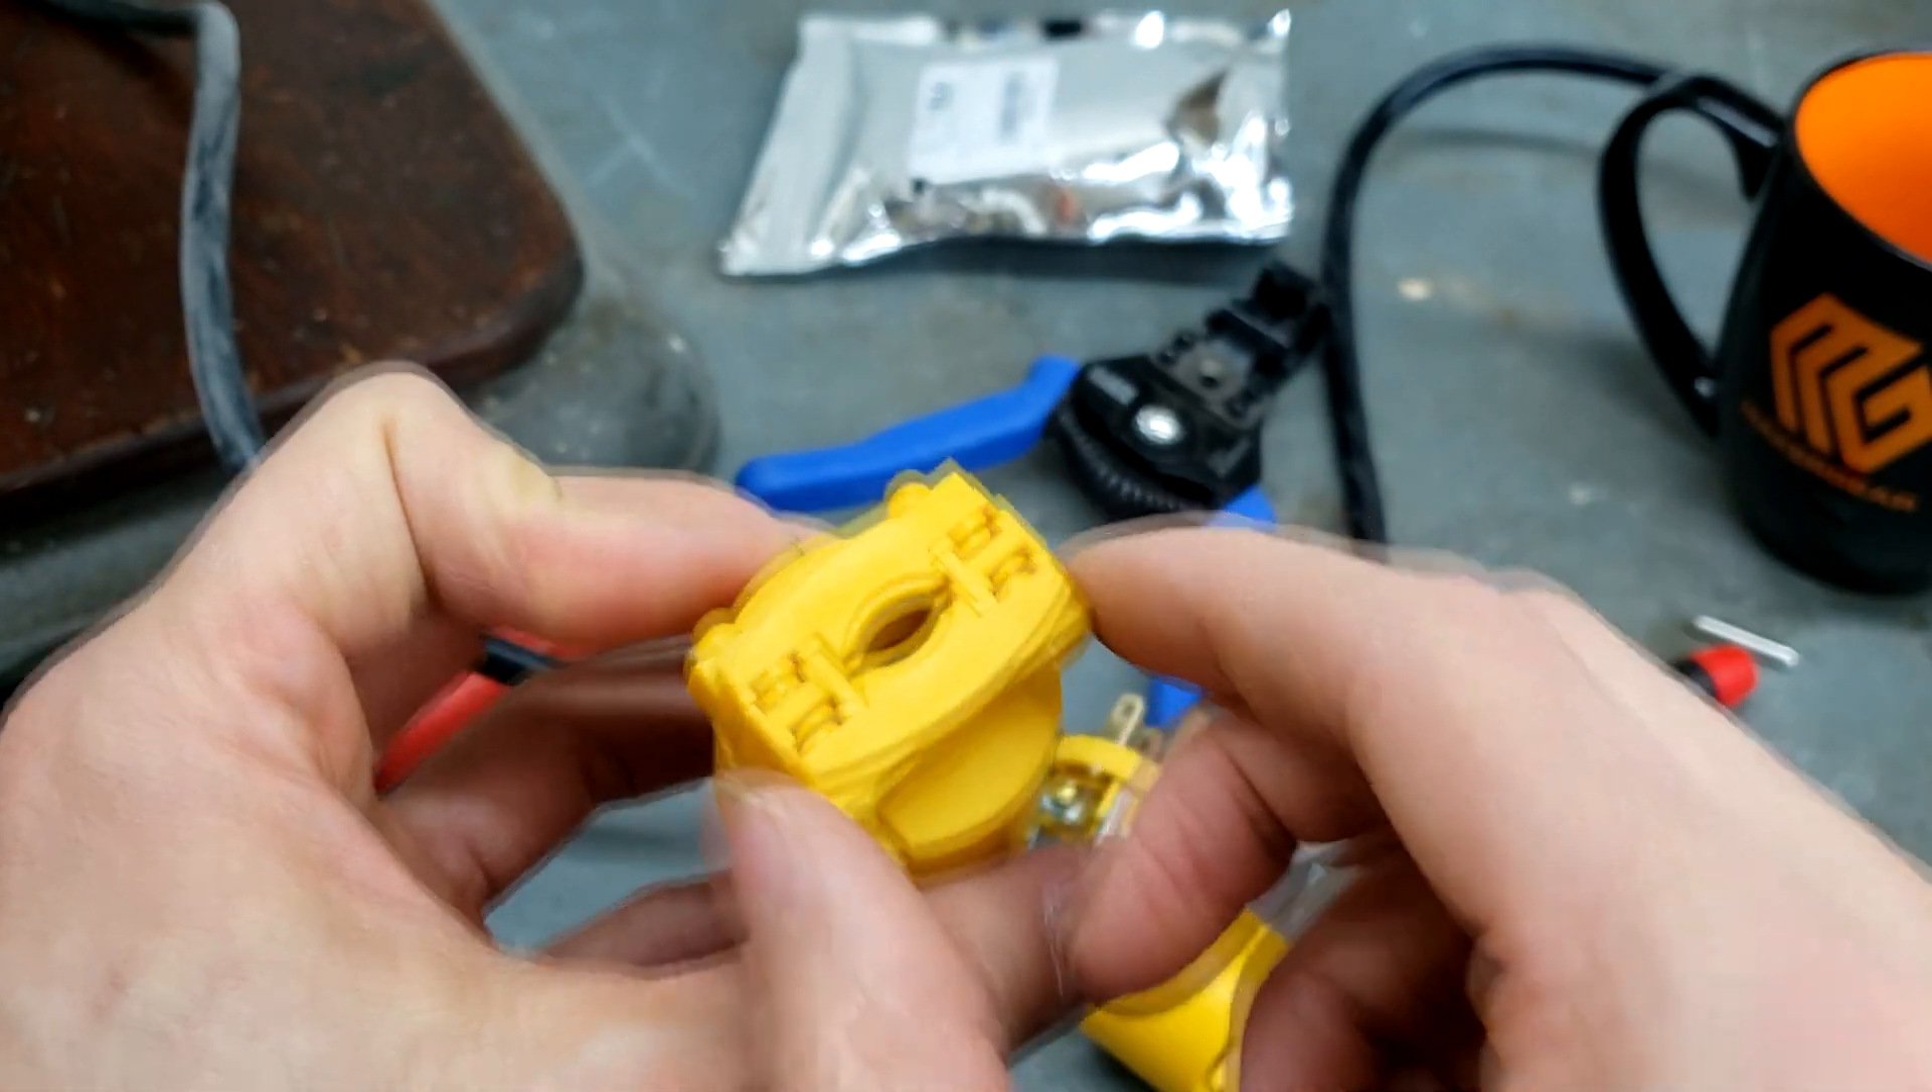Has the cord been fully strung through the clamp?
No.